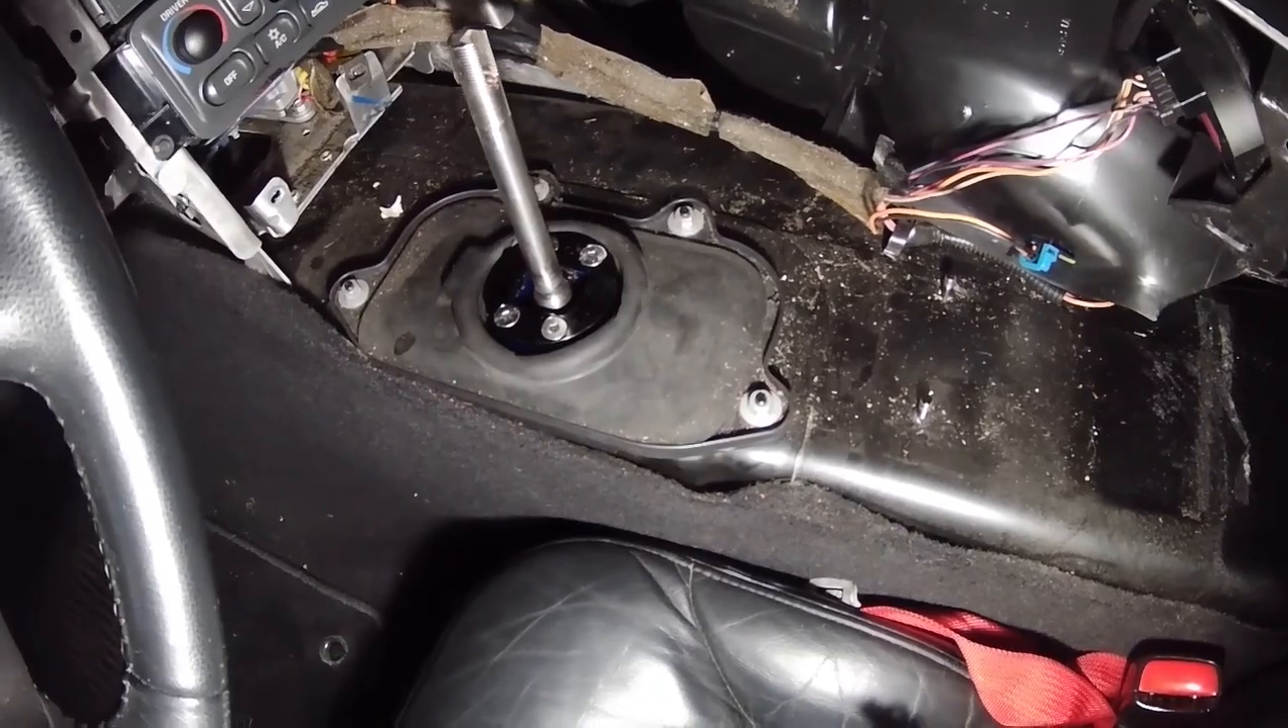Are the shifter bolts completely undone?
No.